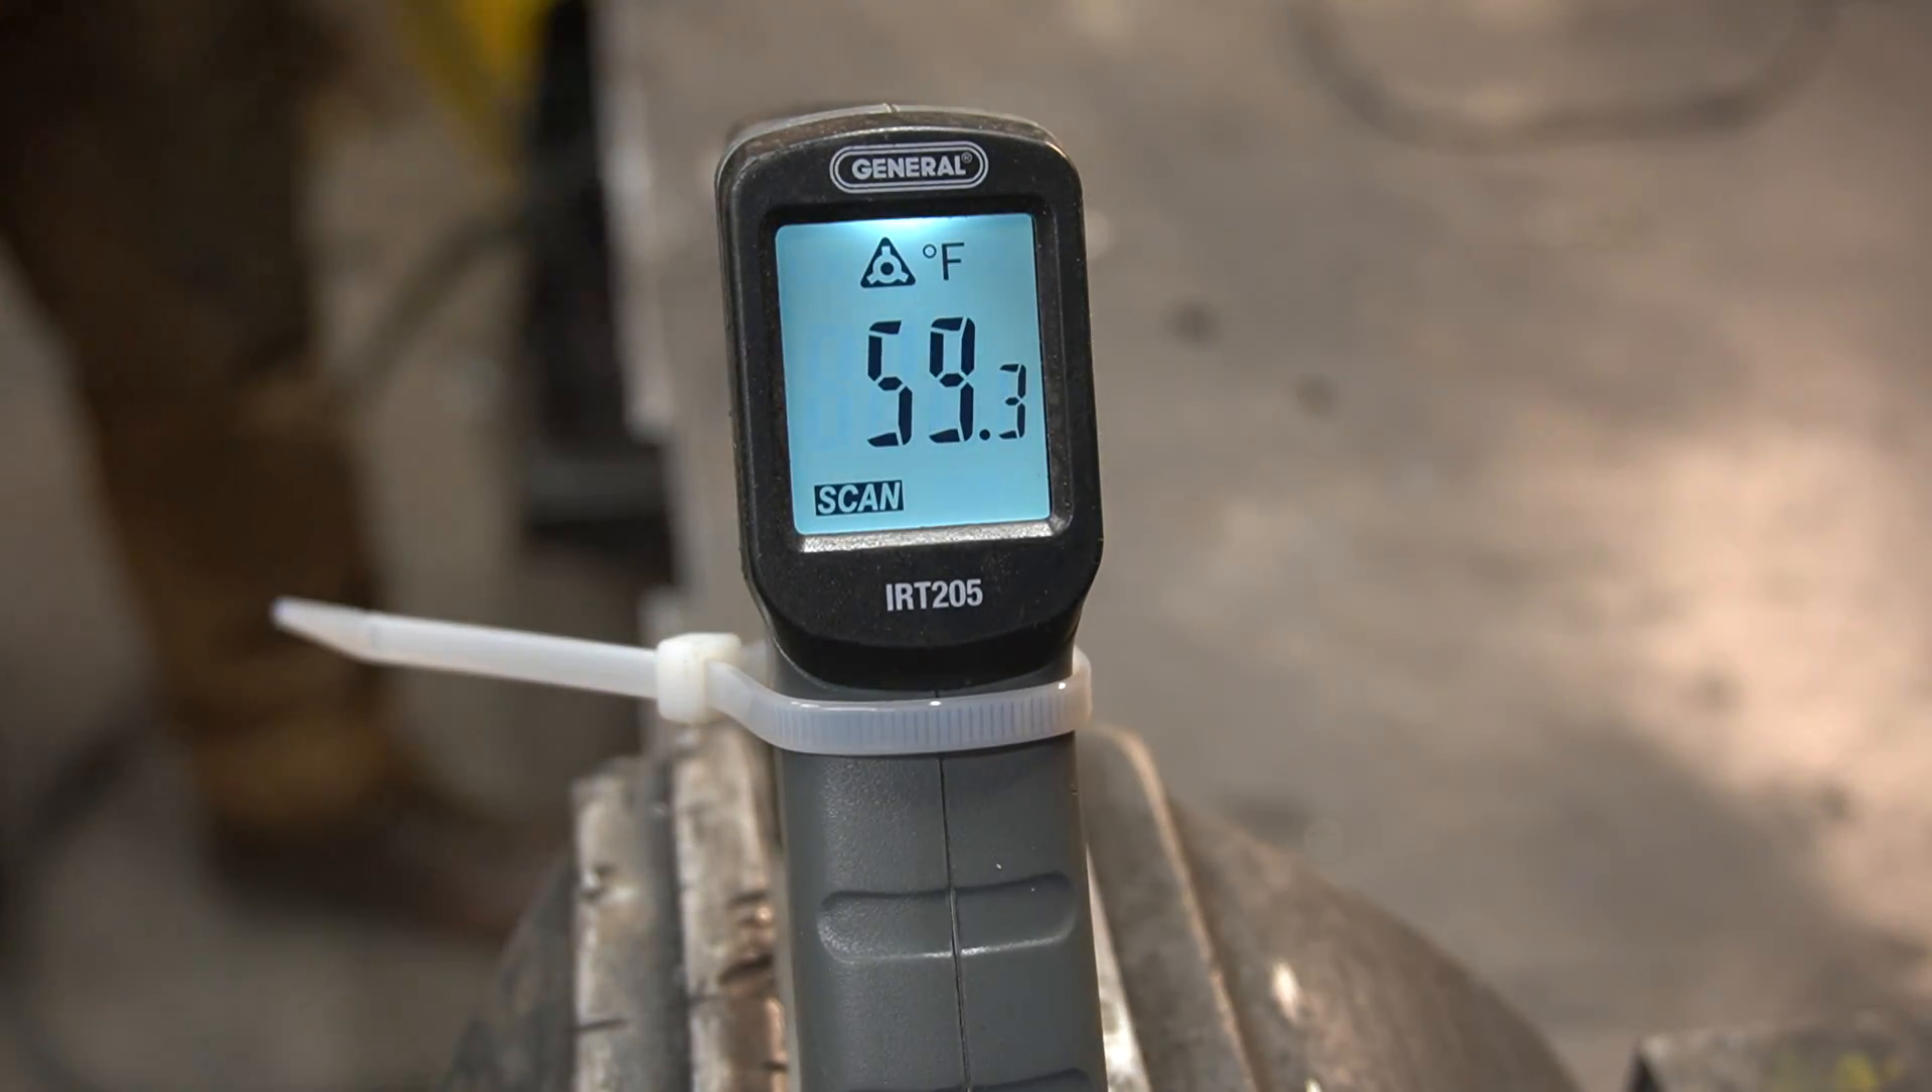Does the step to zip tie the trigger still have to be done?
No.